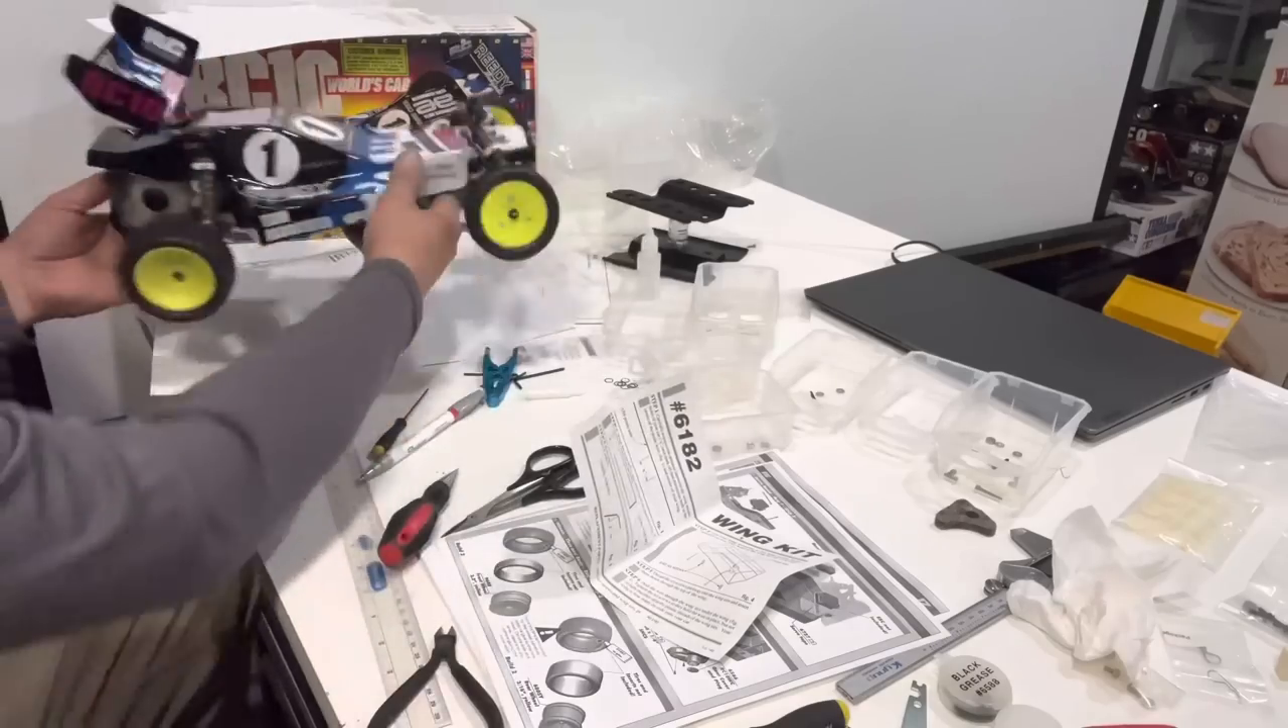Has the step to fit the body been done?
Yes.